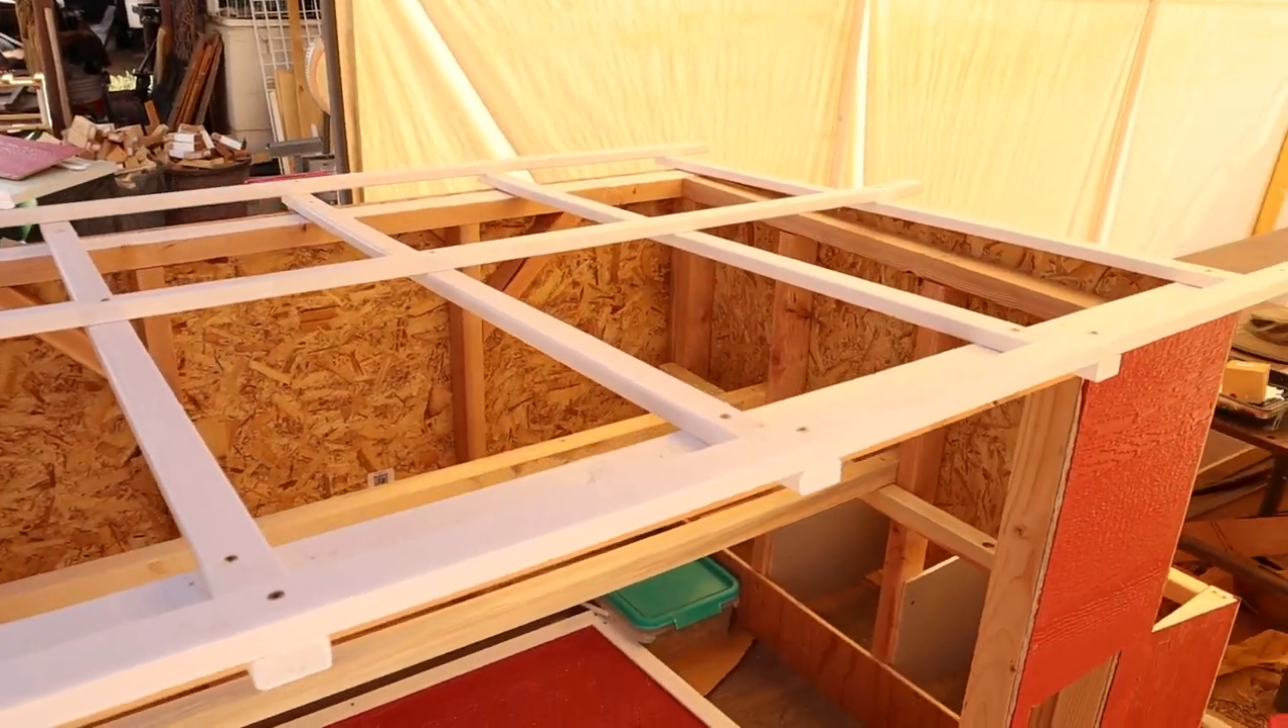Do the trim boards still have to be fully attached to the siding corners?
Yes.